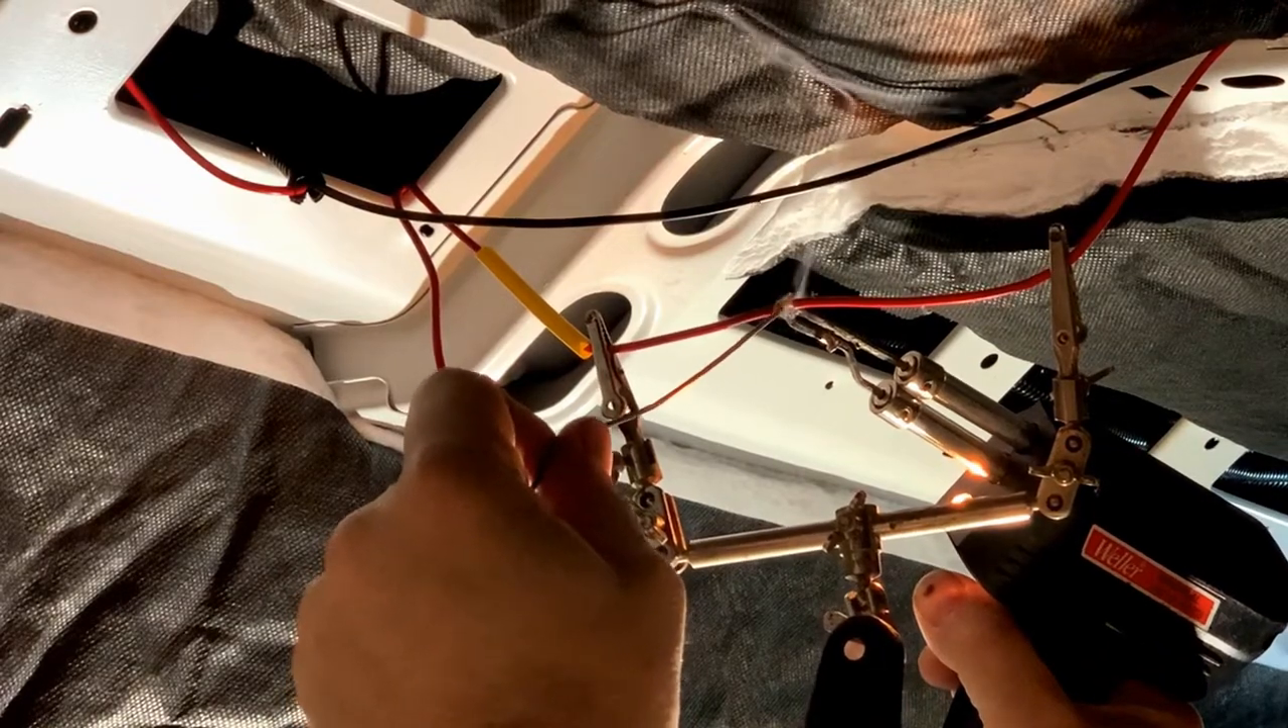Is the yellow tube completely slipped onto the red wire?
Yes.